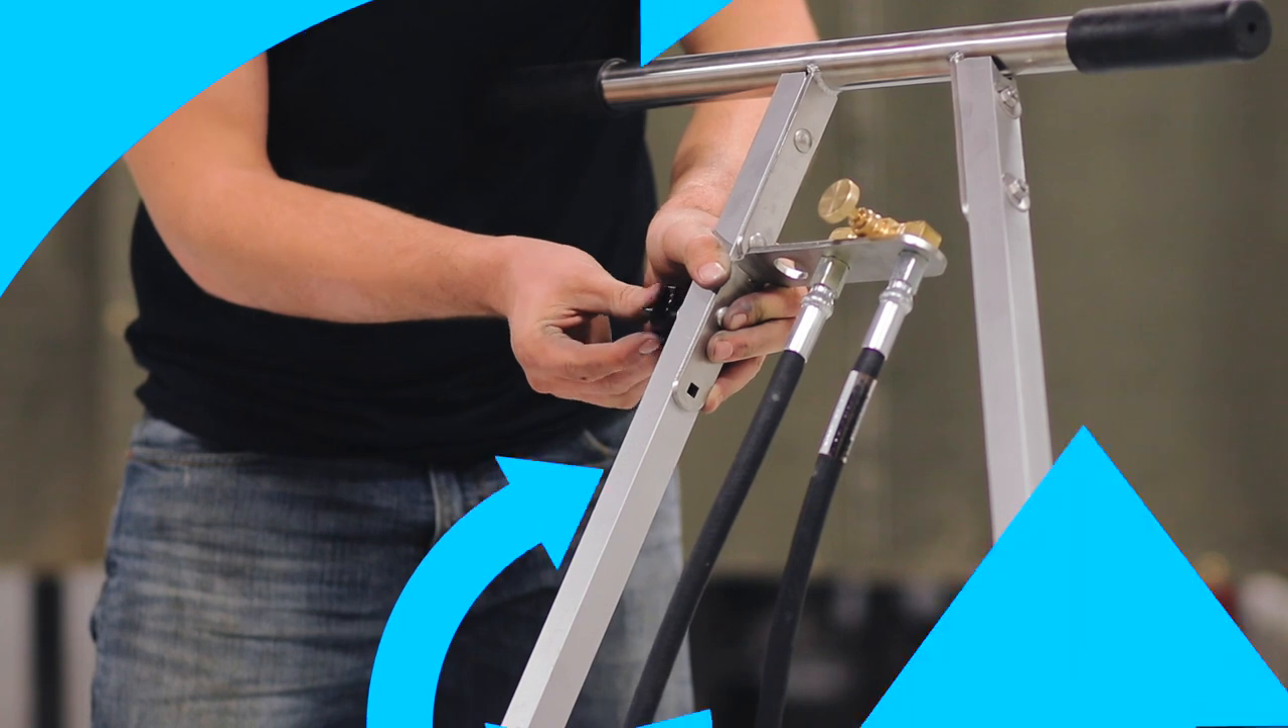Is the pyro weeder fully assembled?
No.